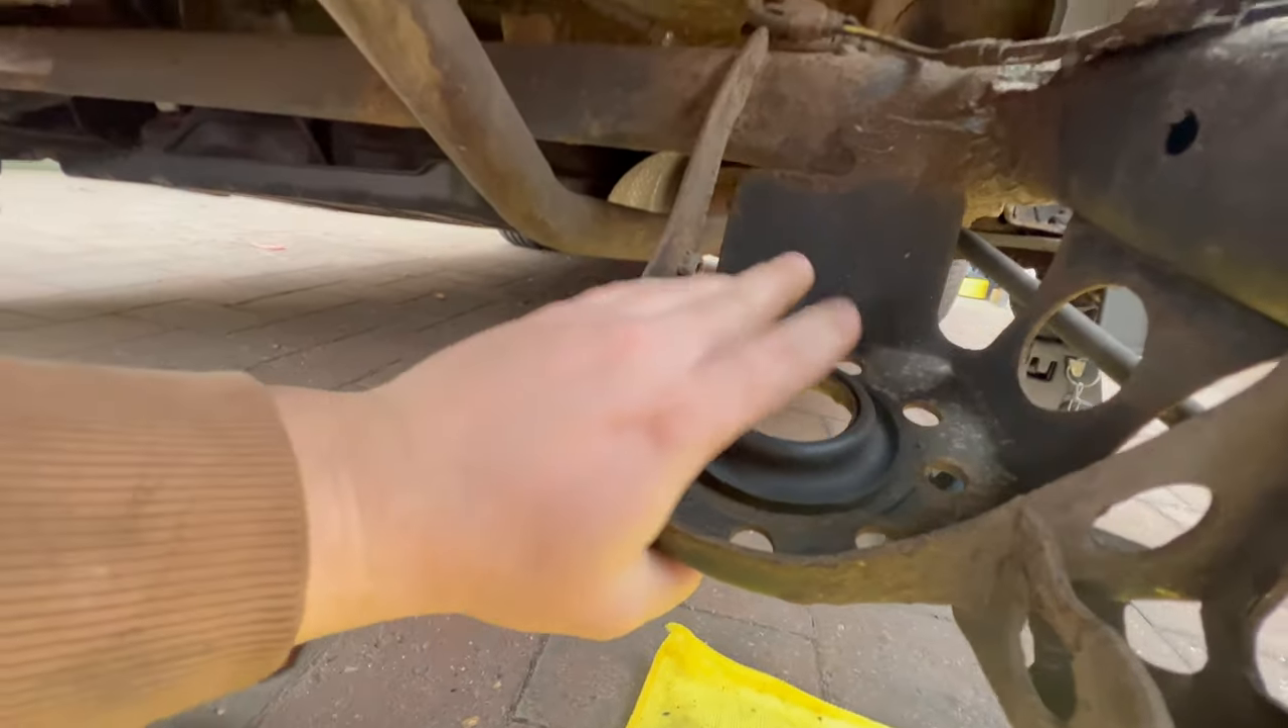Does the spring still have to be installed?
Yes.